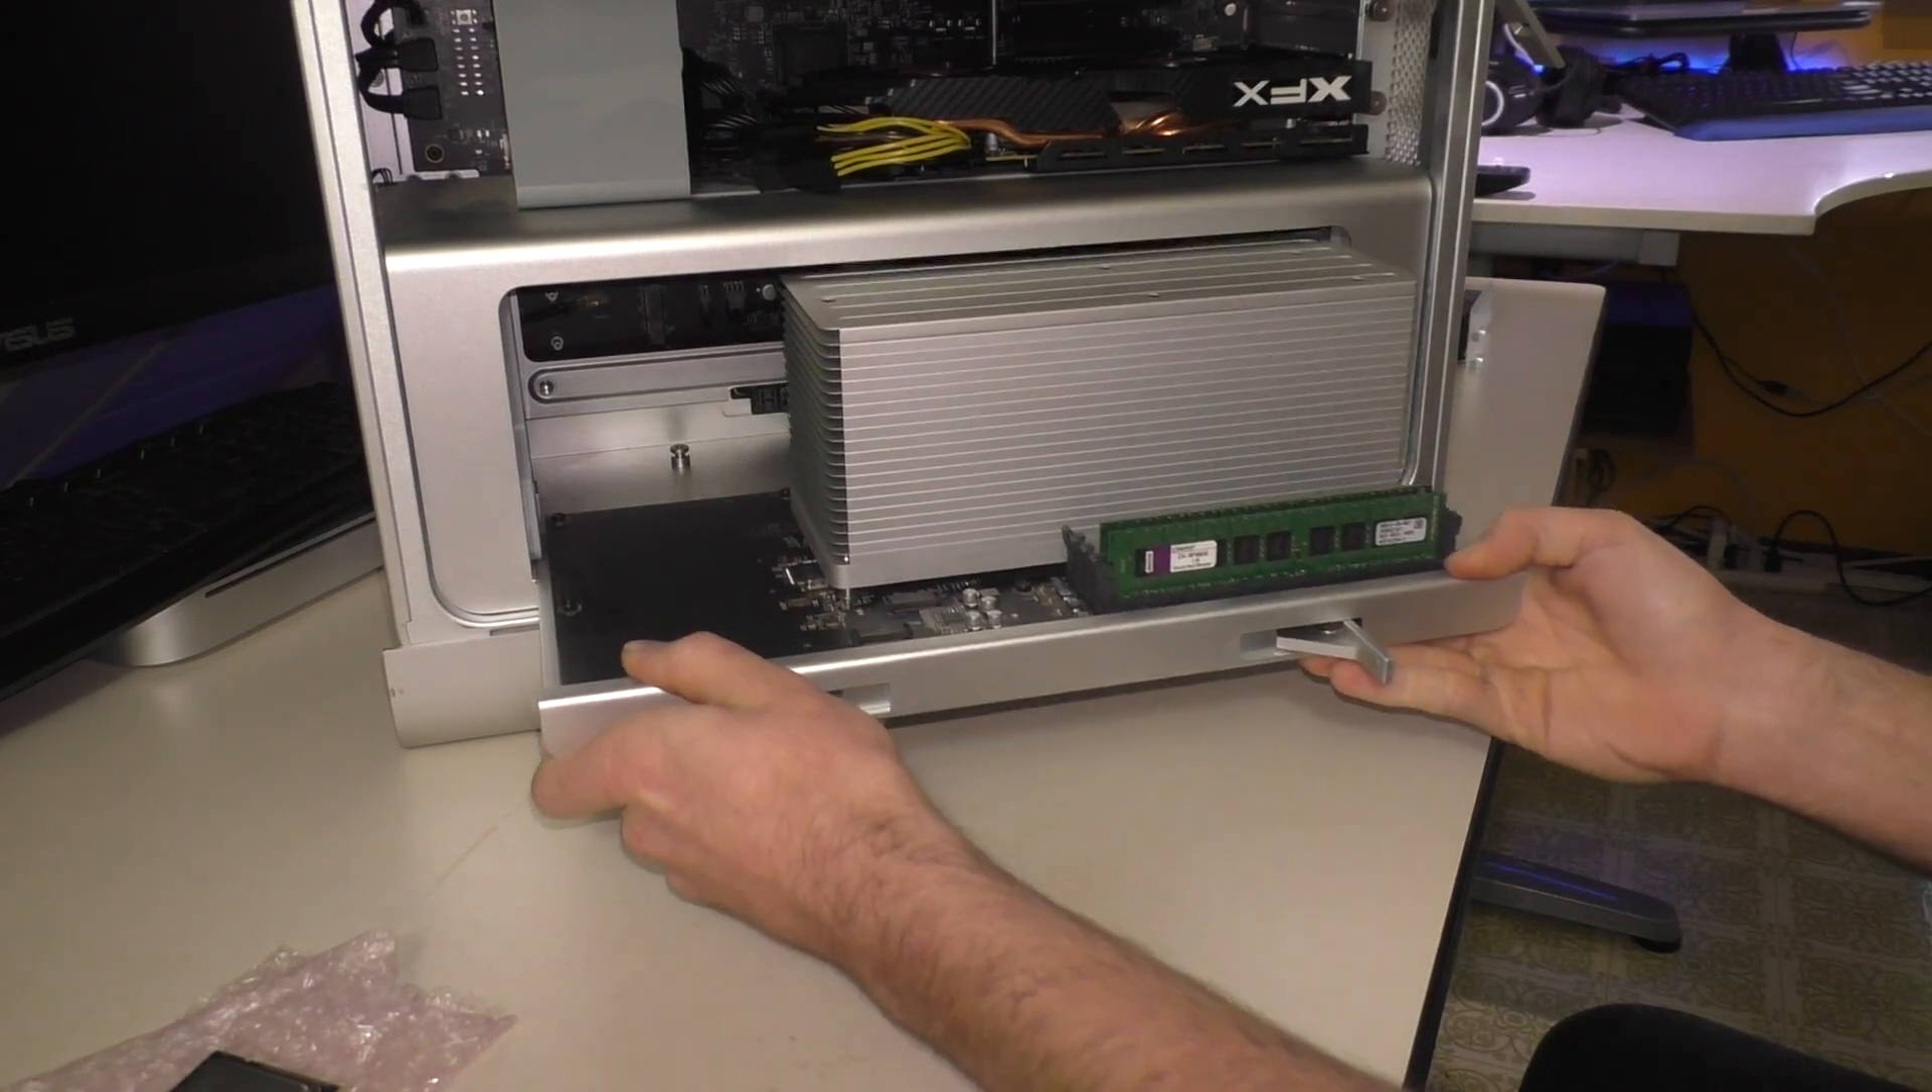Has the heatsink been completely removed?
No.